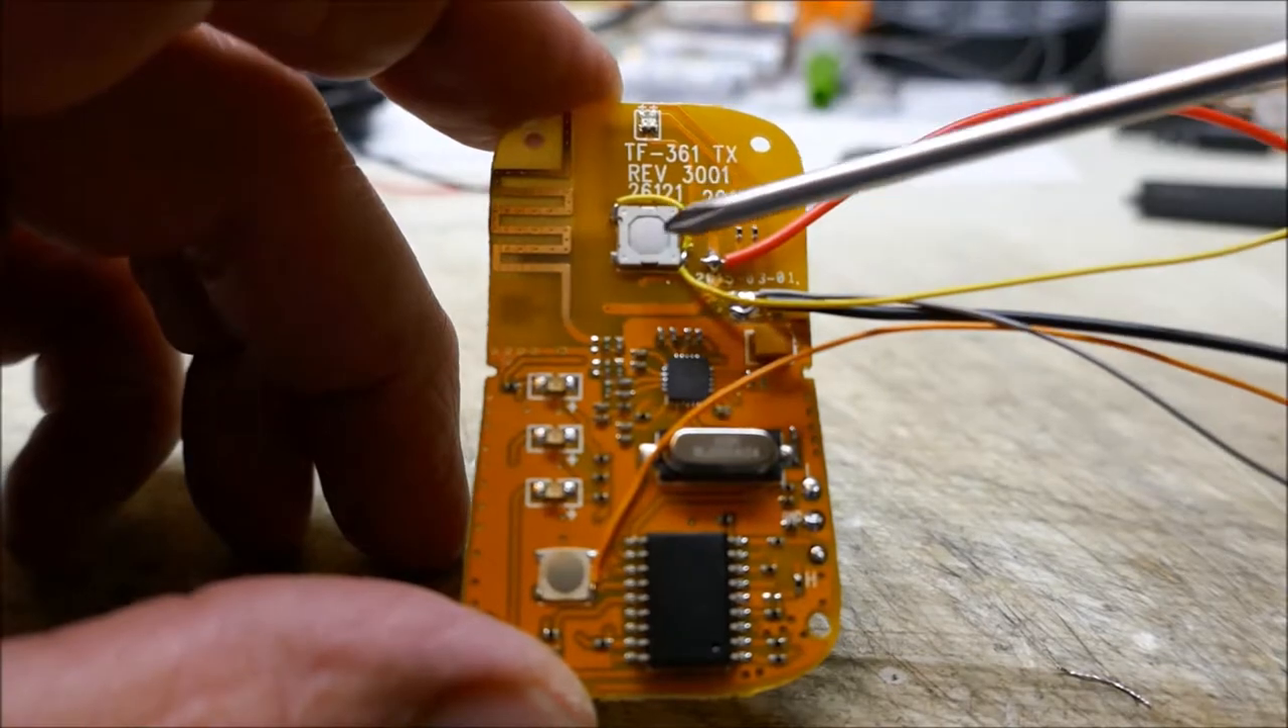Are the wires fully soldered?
Yes.